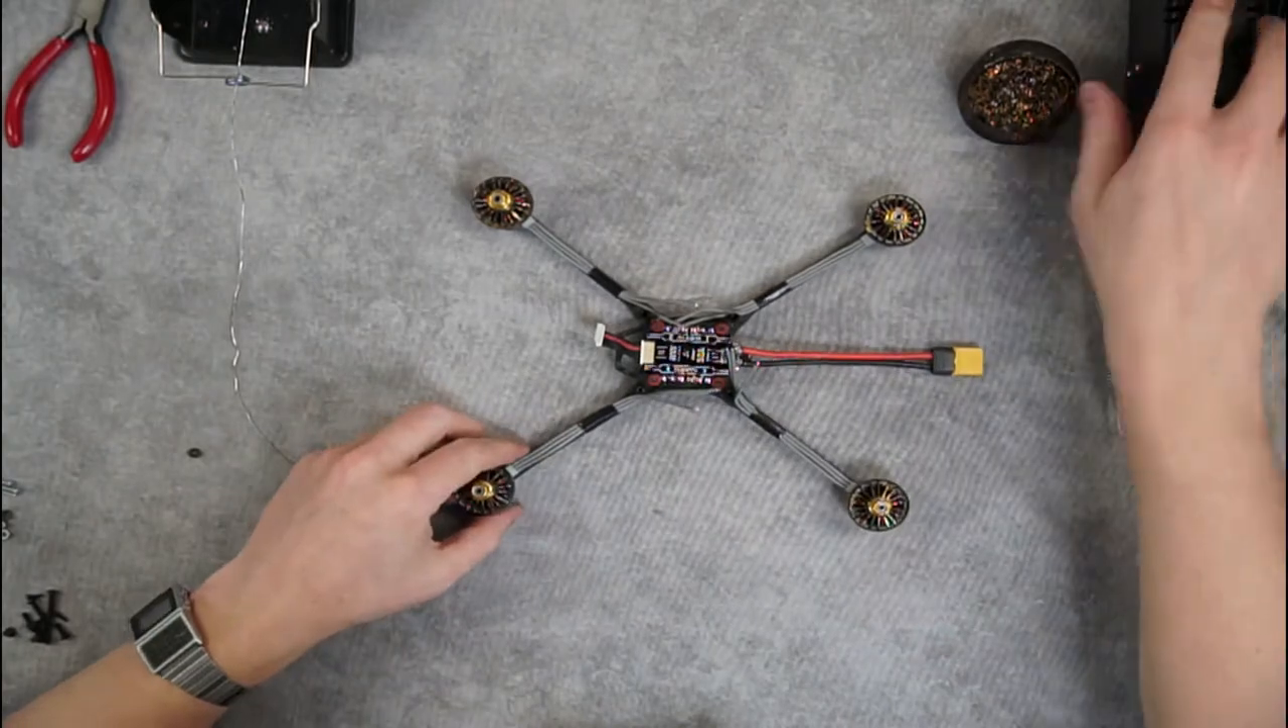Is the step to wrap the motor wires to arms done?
Yes.